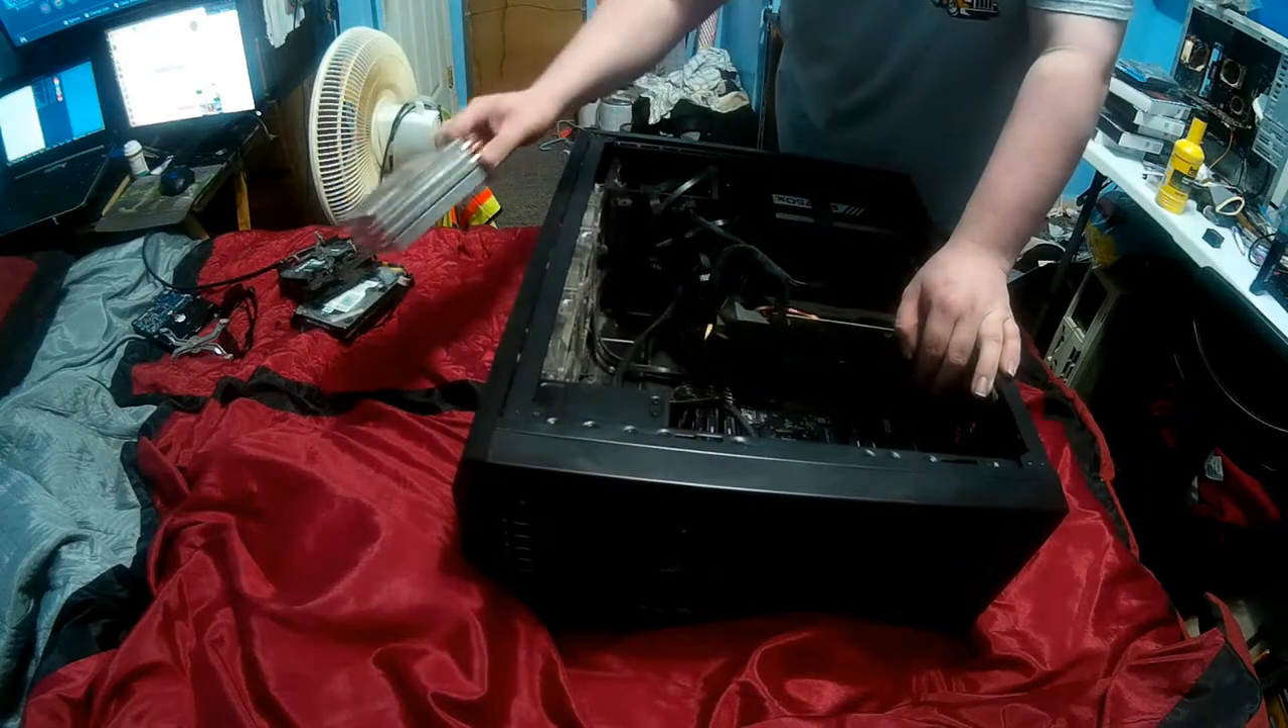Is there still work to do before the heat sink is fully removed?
No.